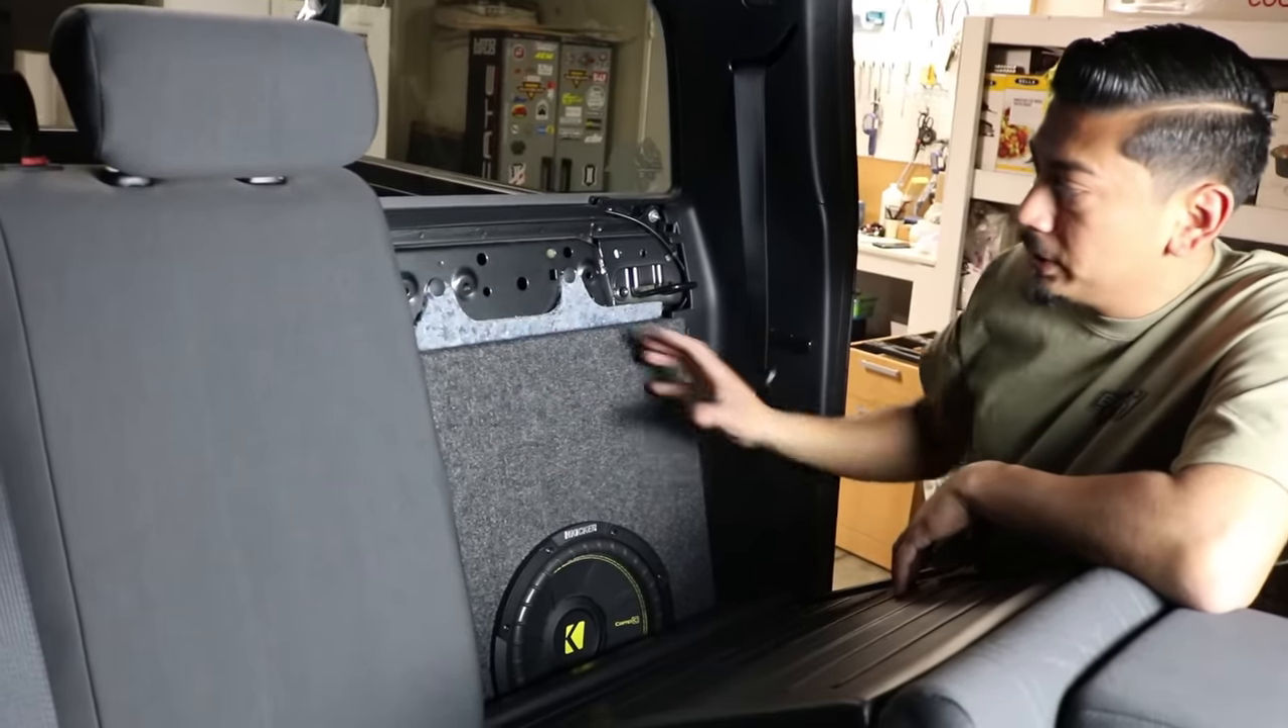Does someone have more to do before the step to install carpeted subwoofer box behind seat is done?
No.